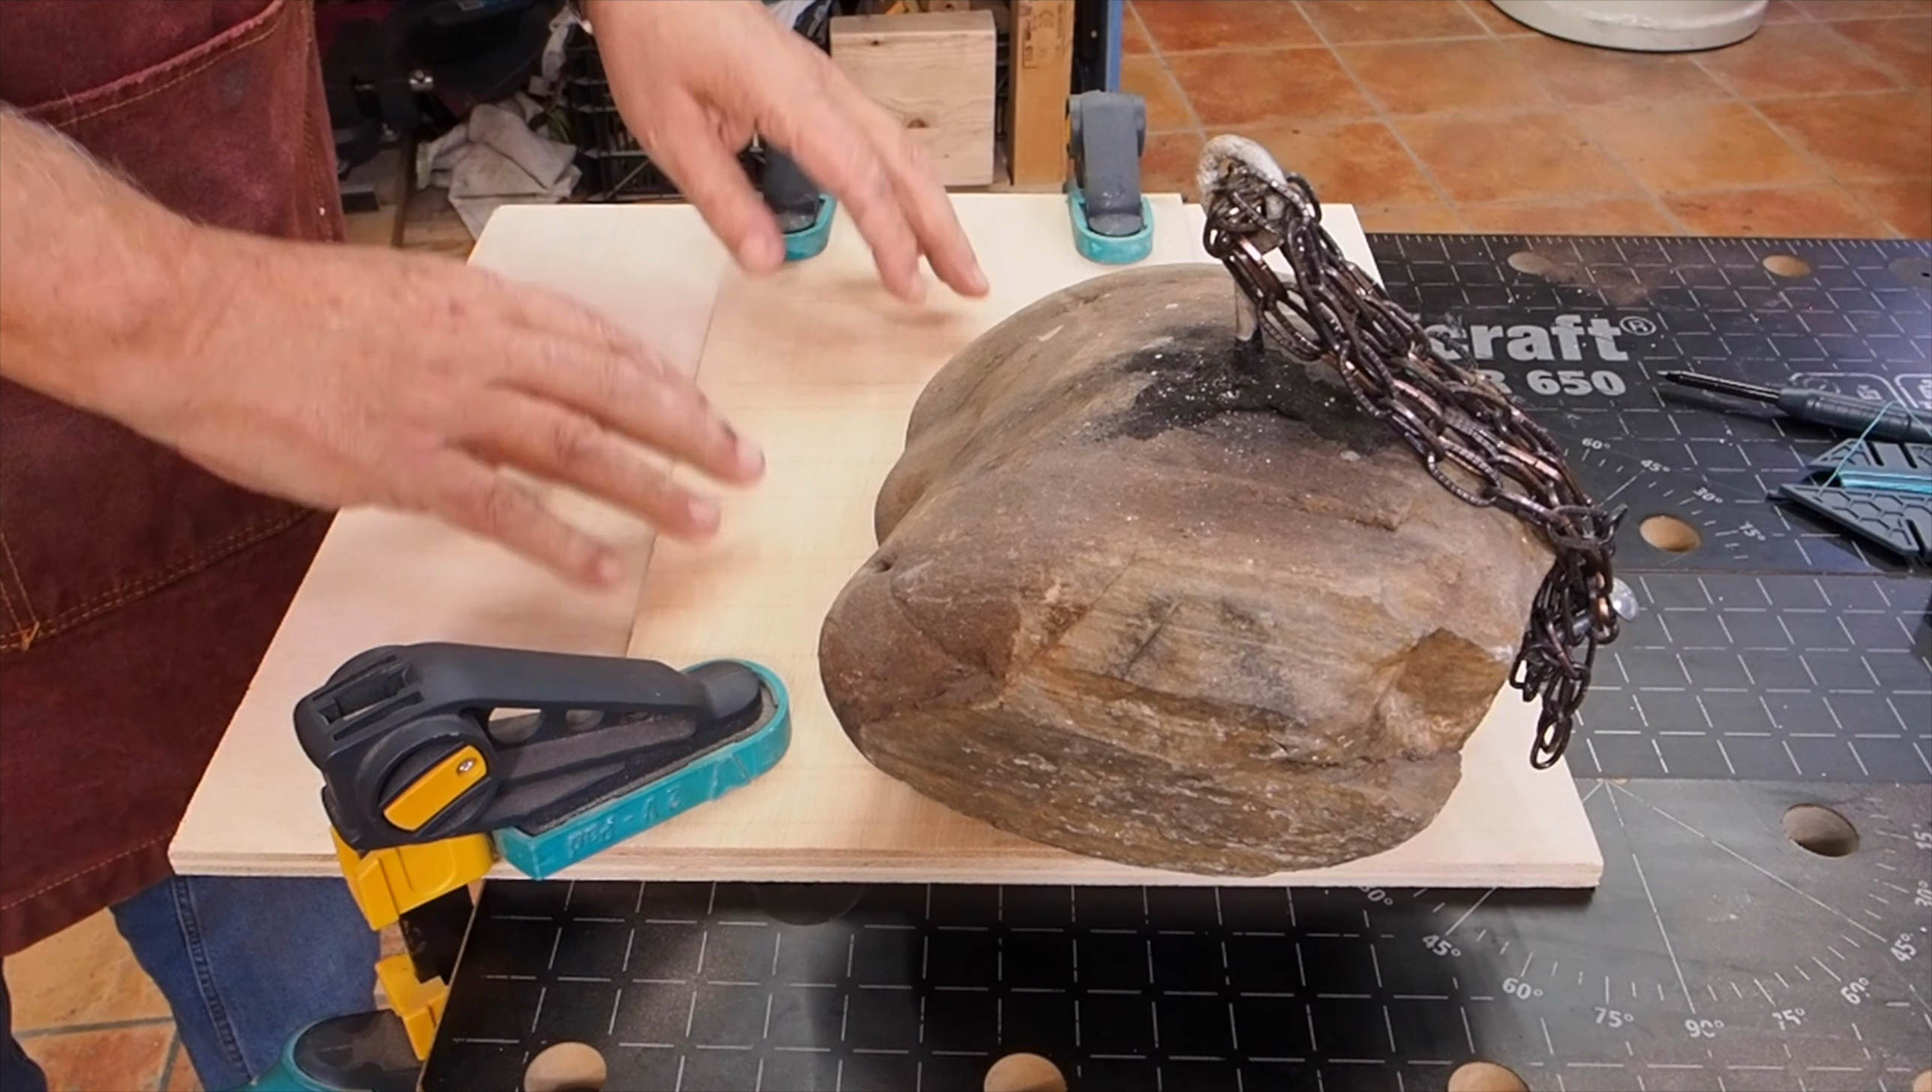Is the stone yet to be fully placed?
No.